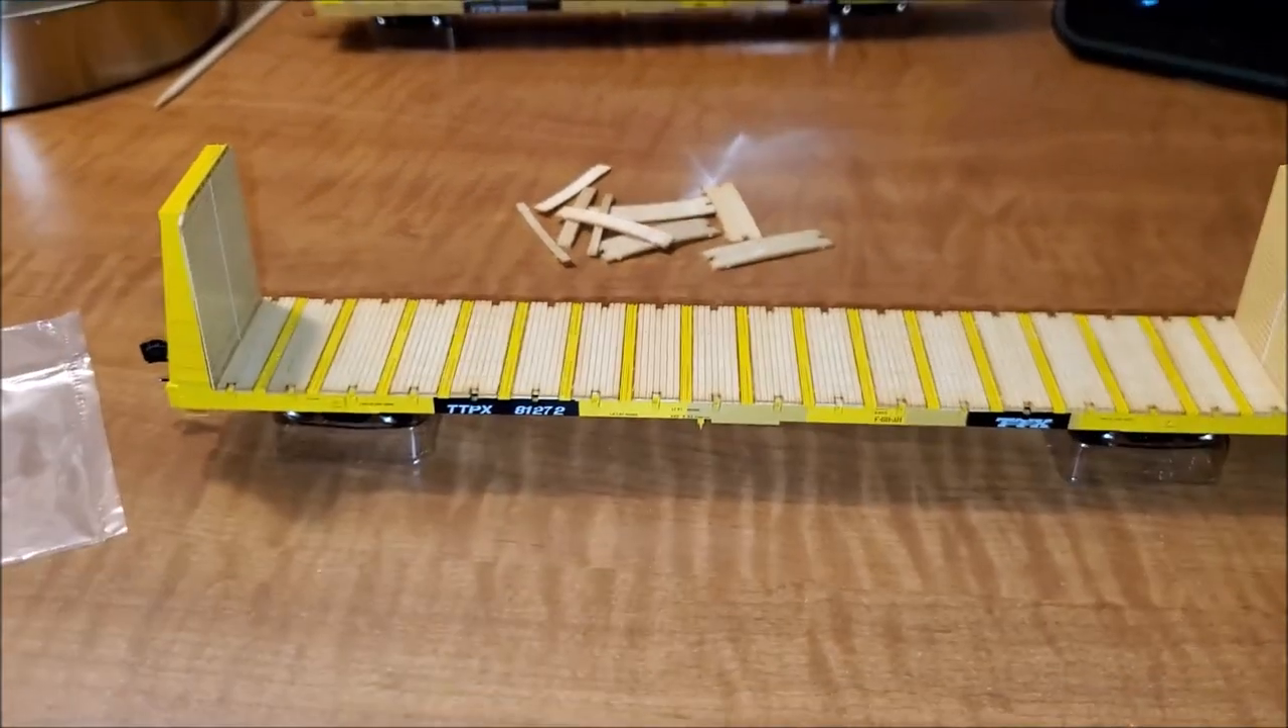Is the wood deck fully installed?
Yes.